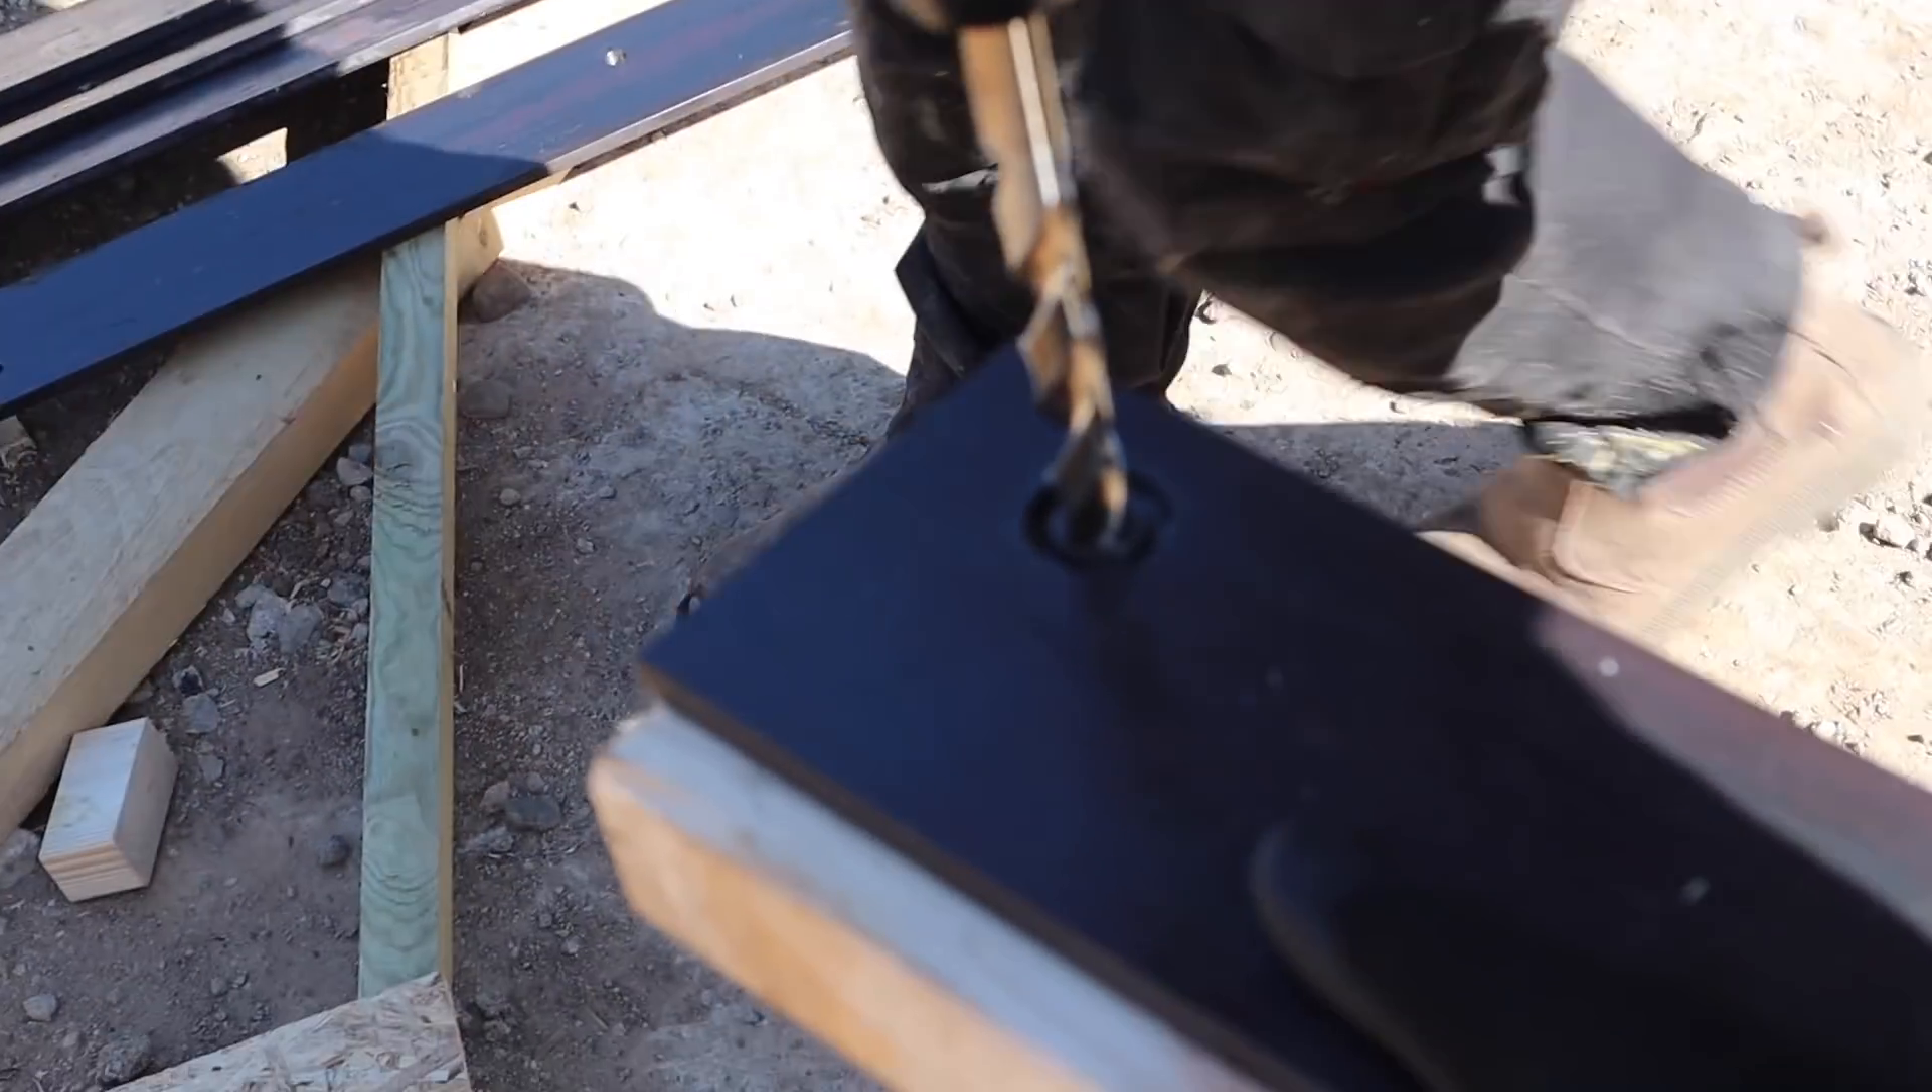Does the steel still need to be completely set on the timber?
No.